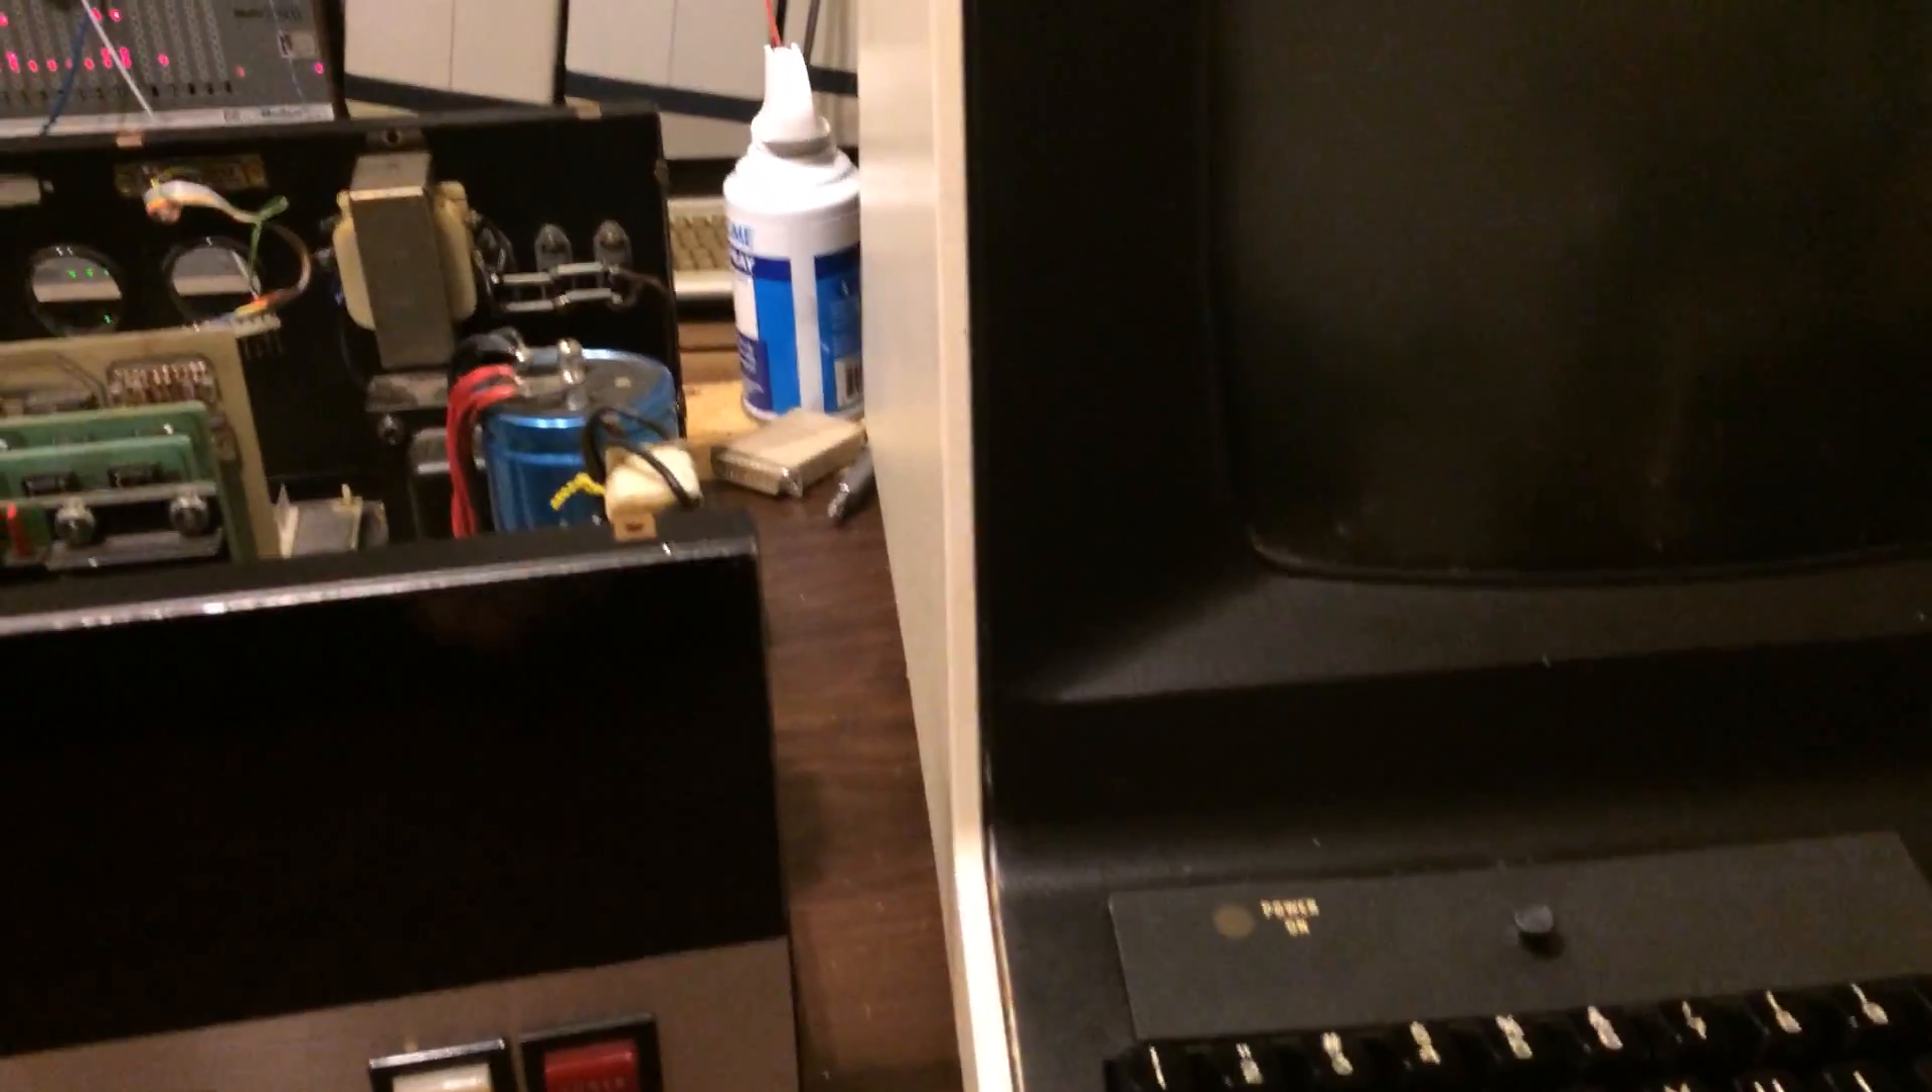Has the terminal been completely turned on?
No.